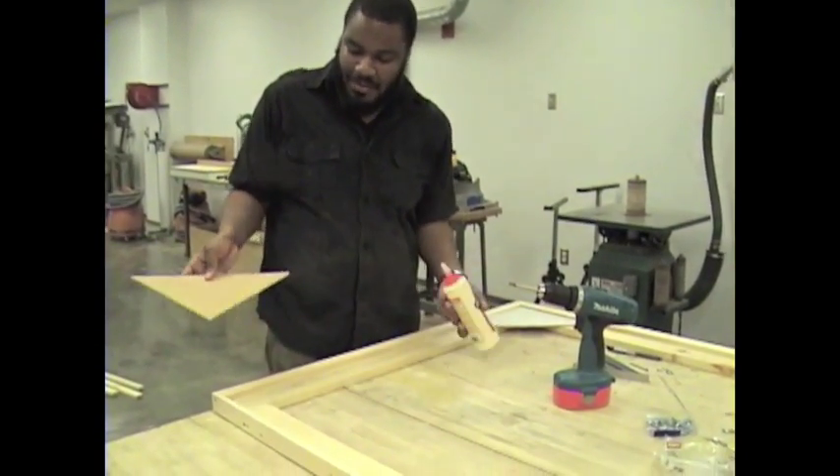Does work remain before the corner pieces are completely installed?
Yes.